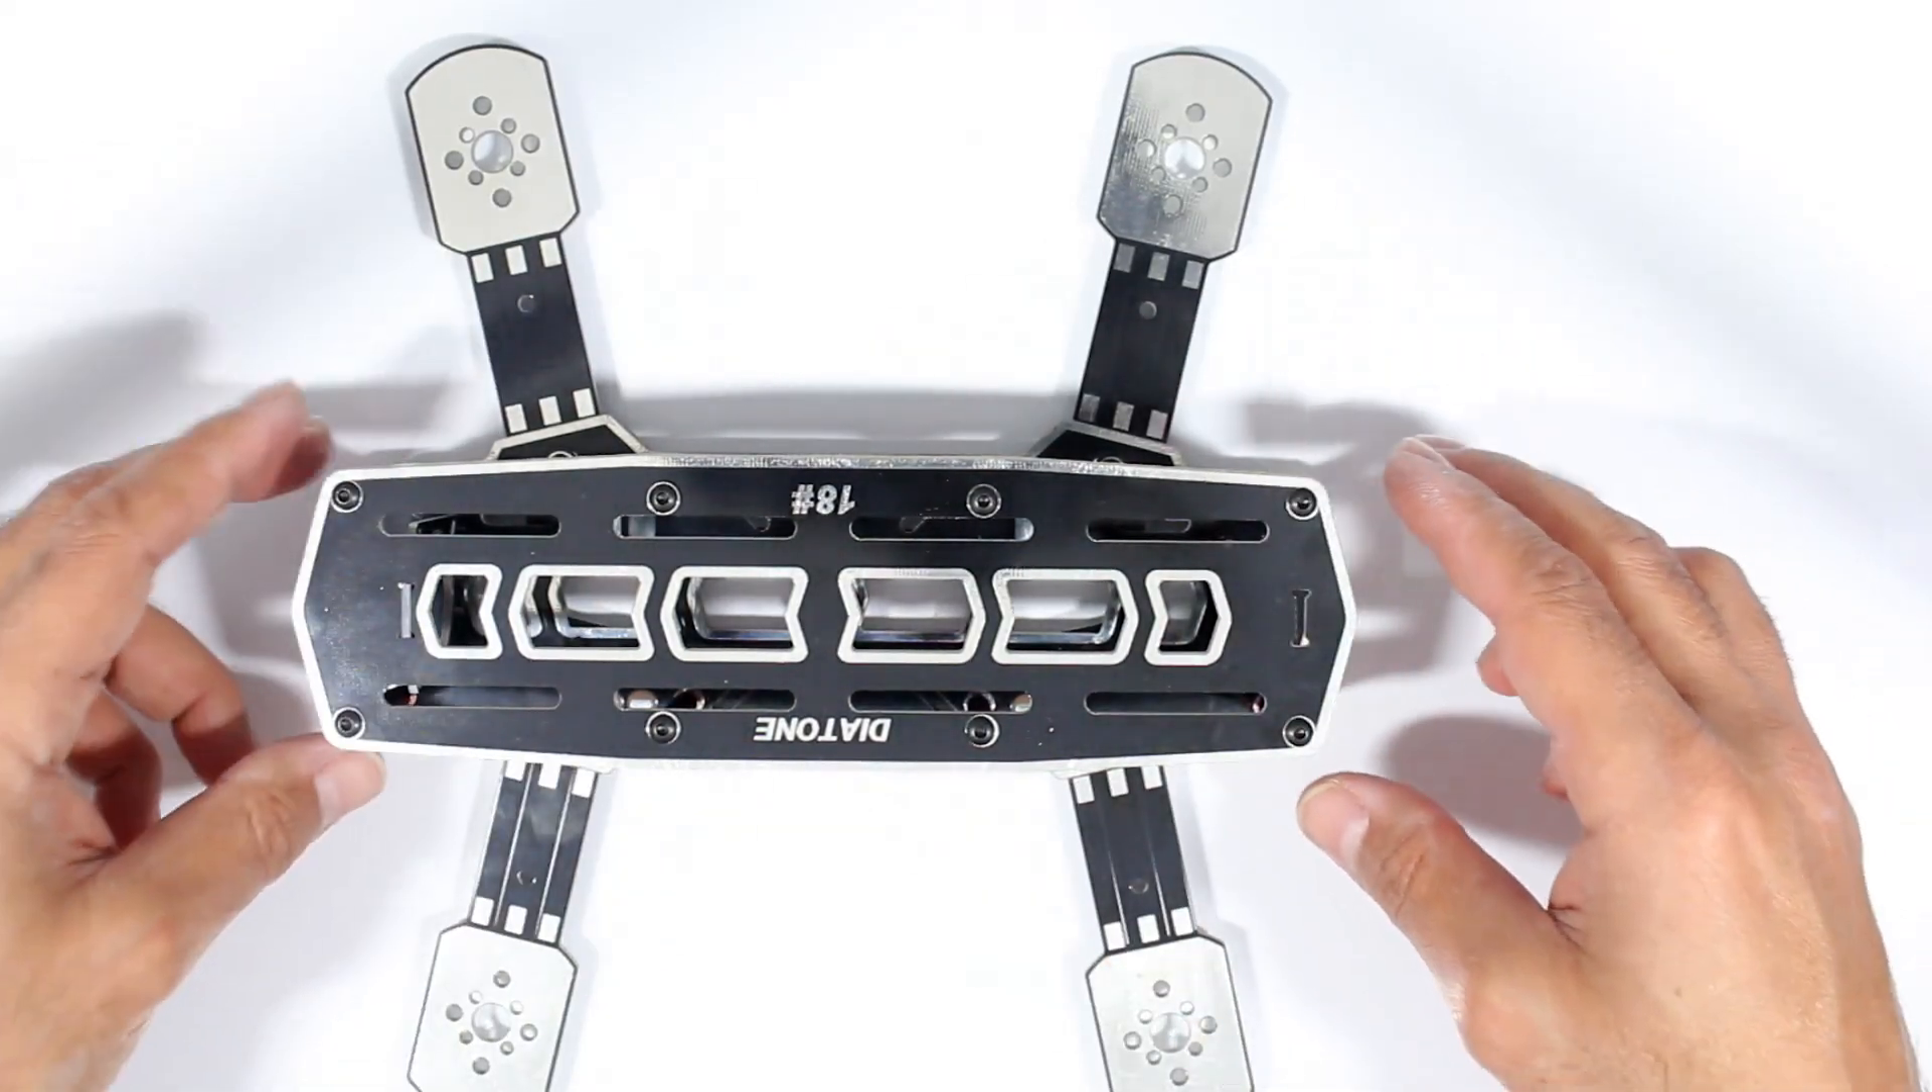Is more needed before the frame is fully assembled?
No.